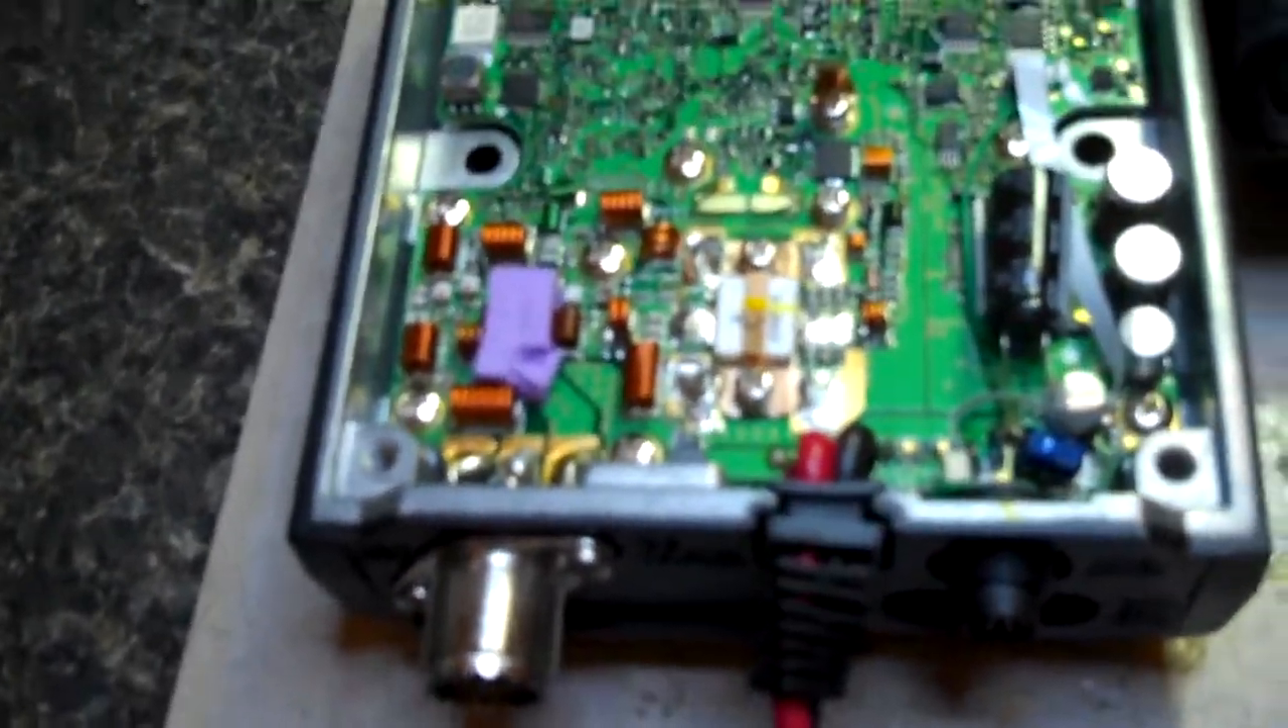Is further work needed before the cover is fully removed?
No.